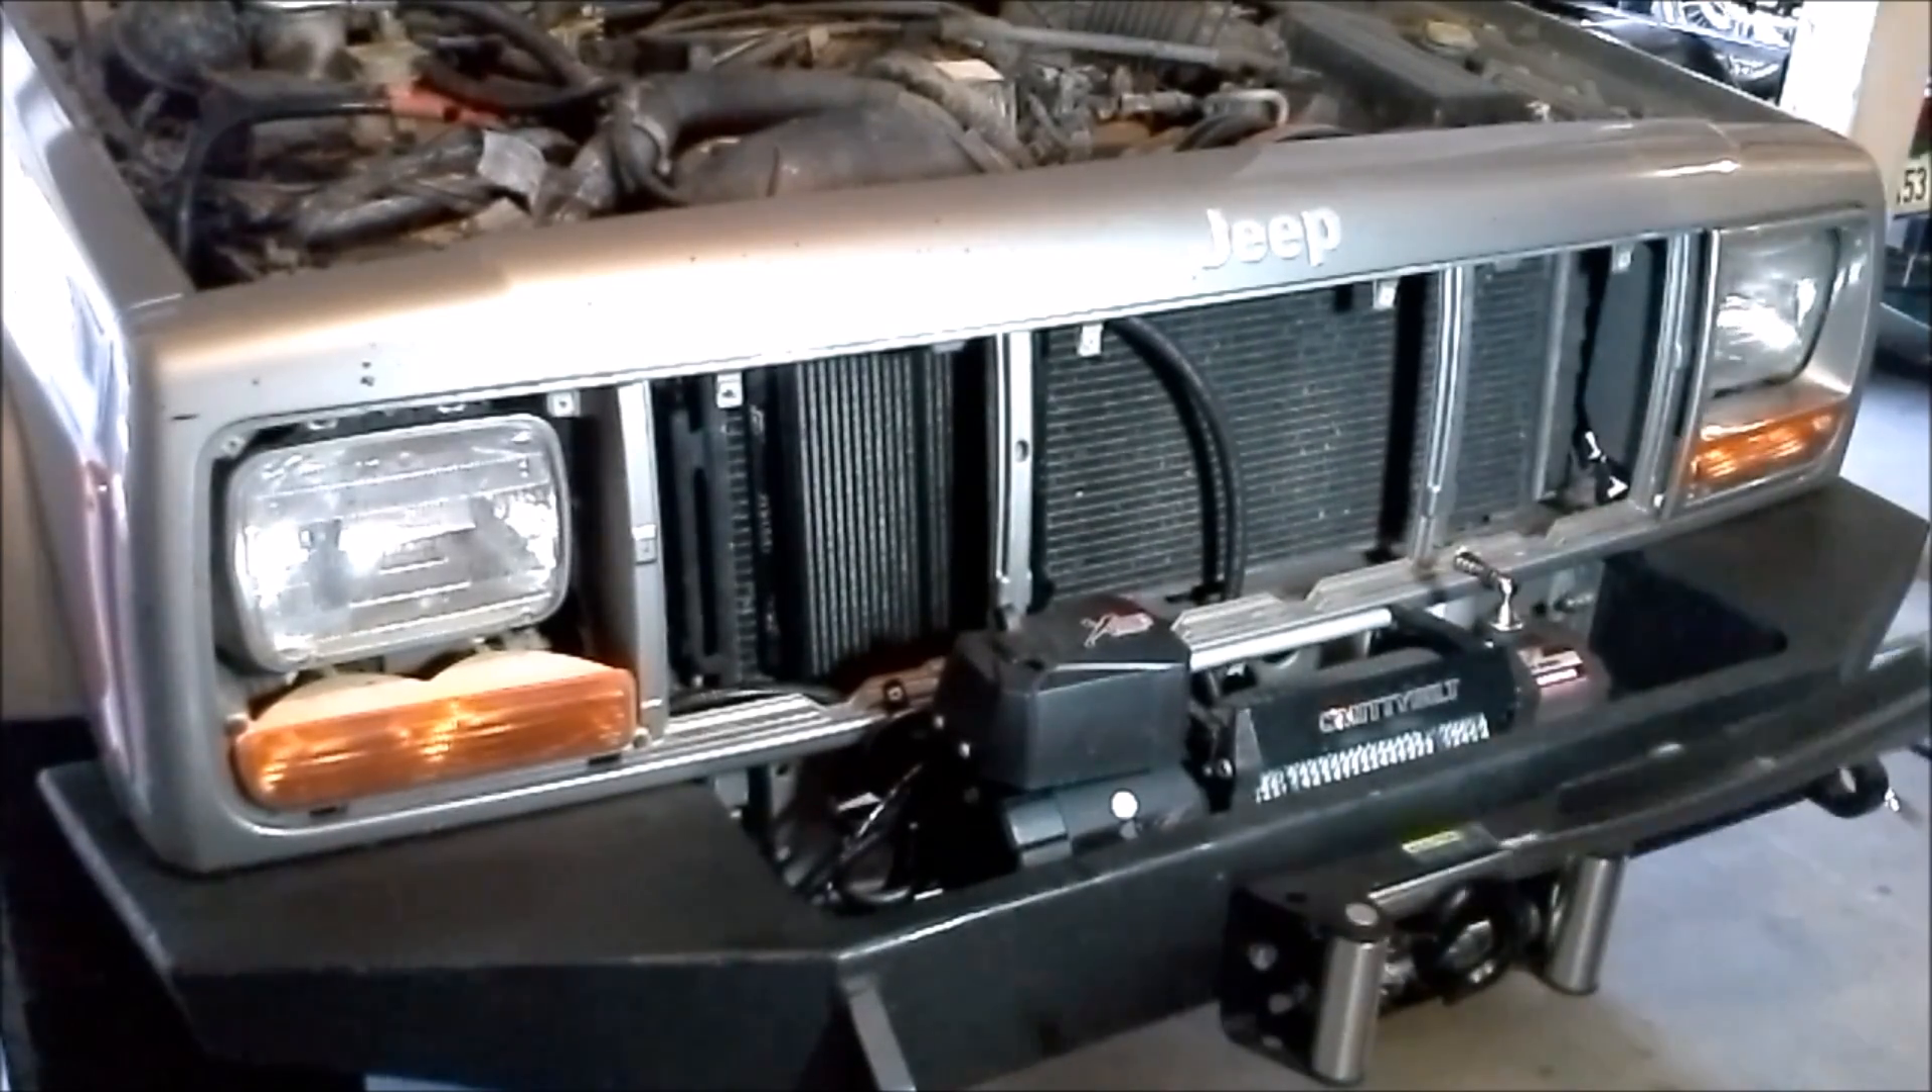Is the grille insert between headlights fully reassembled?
No.